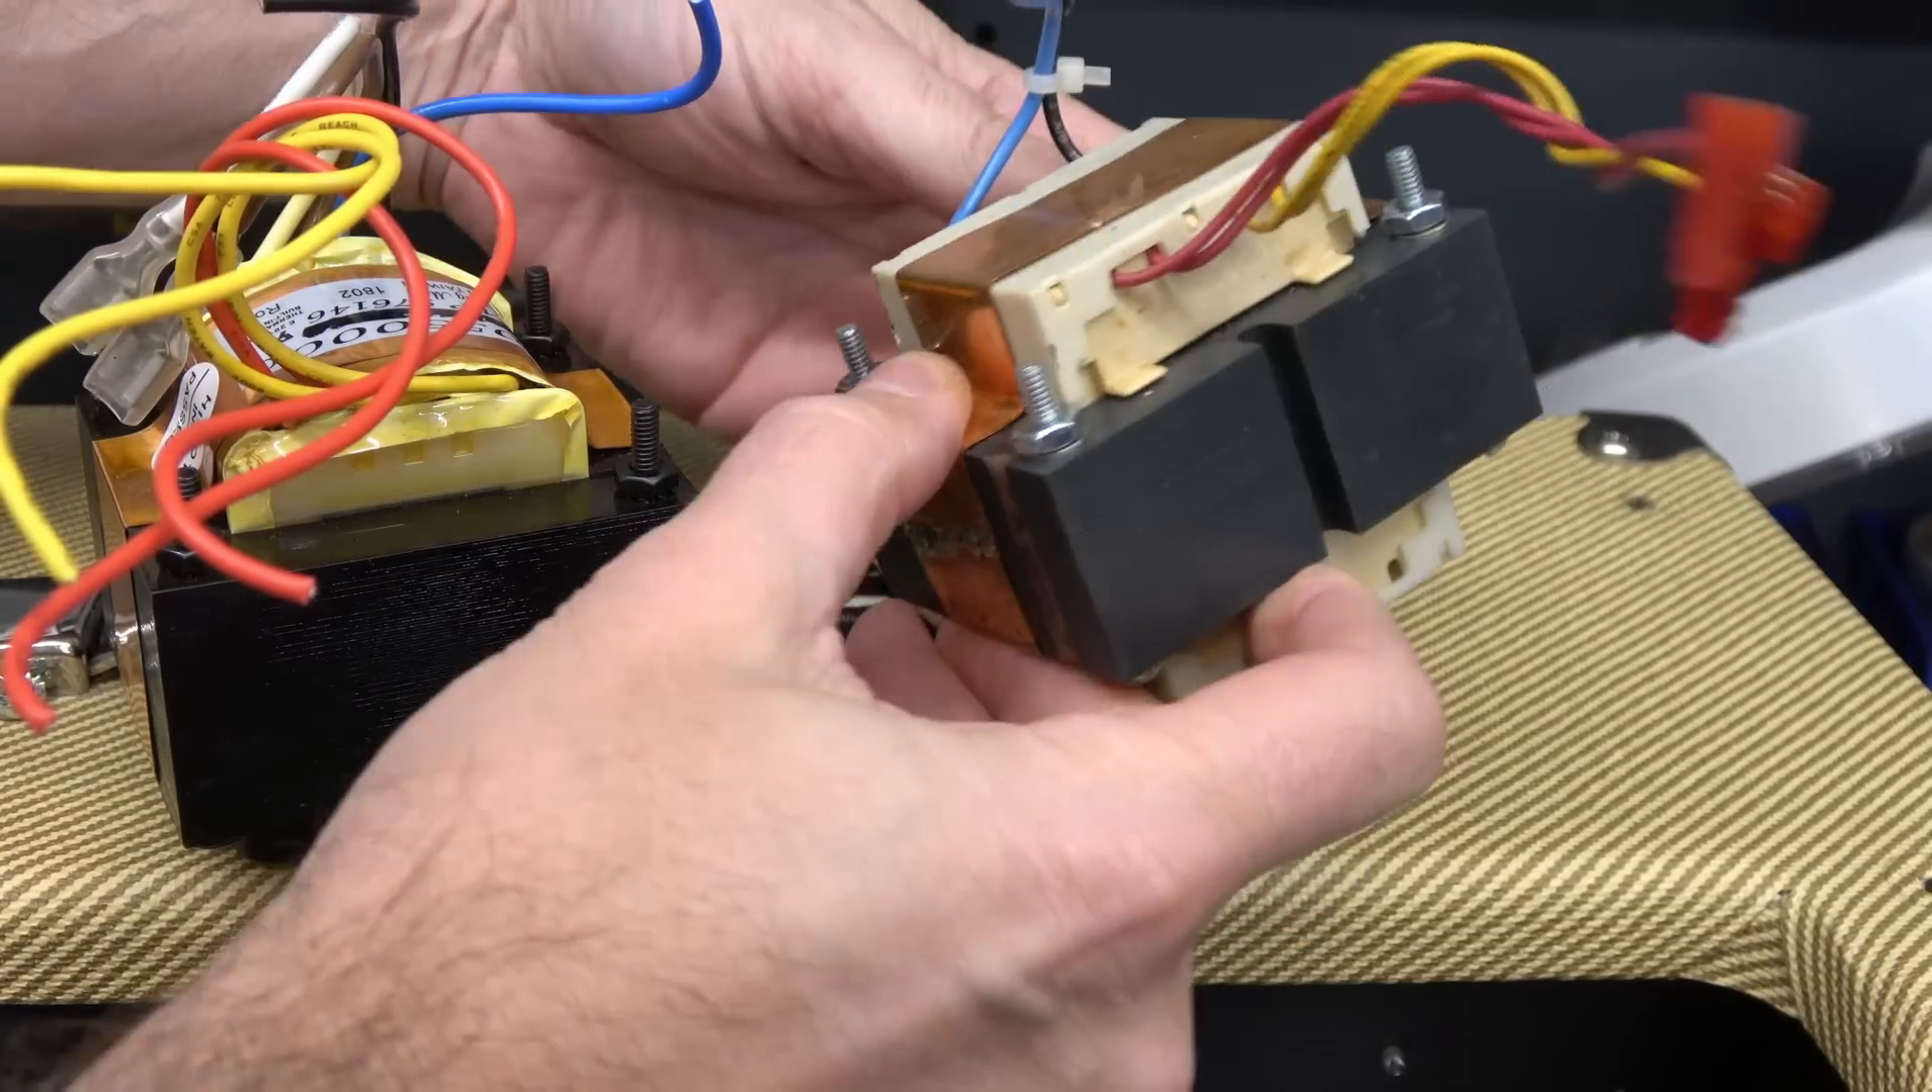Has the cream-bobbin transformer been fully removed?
Yes.